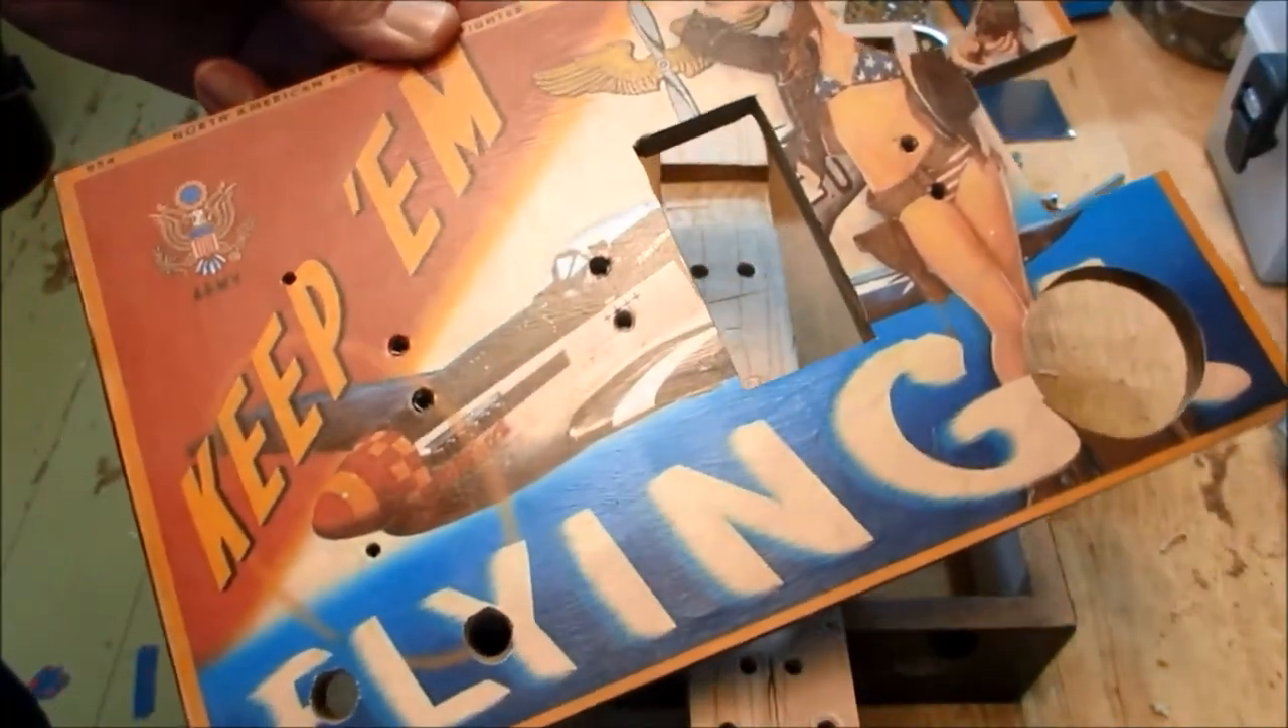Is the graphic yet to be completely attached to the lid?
No.